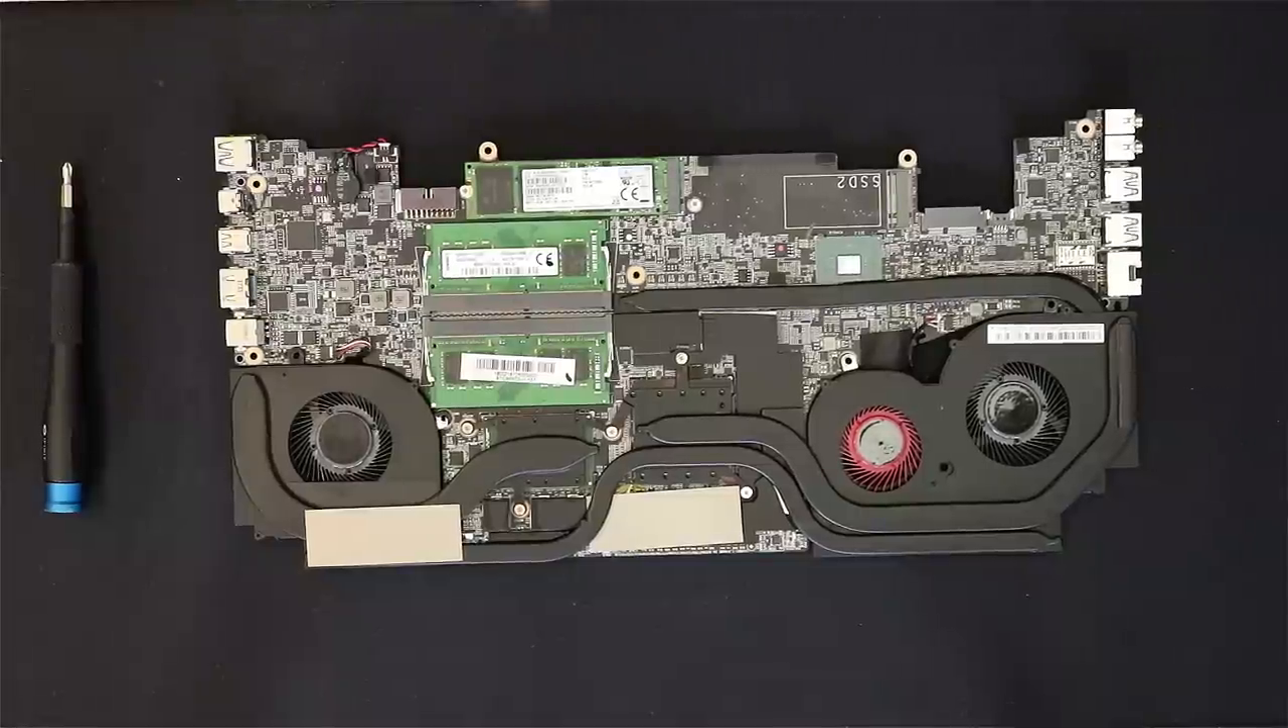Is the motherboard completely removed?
Yes.